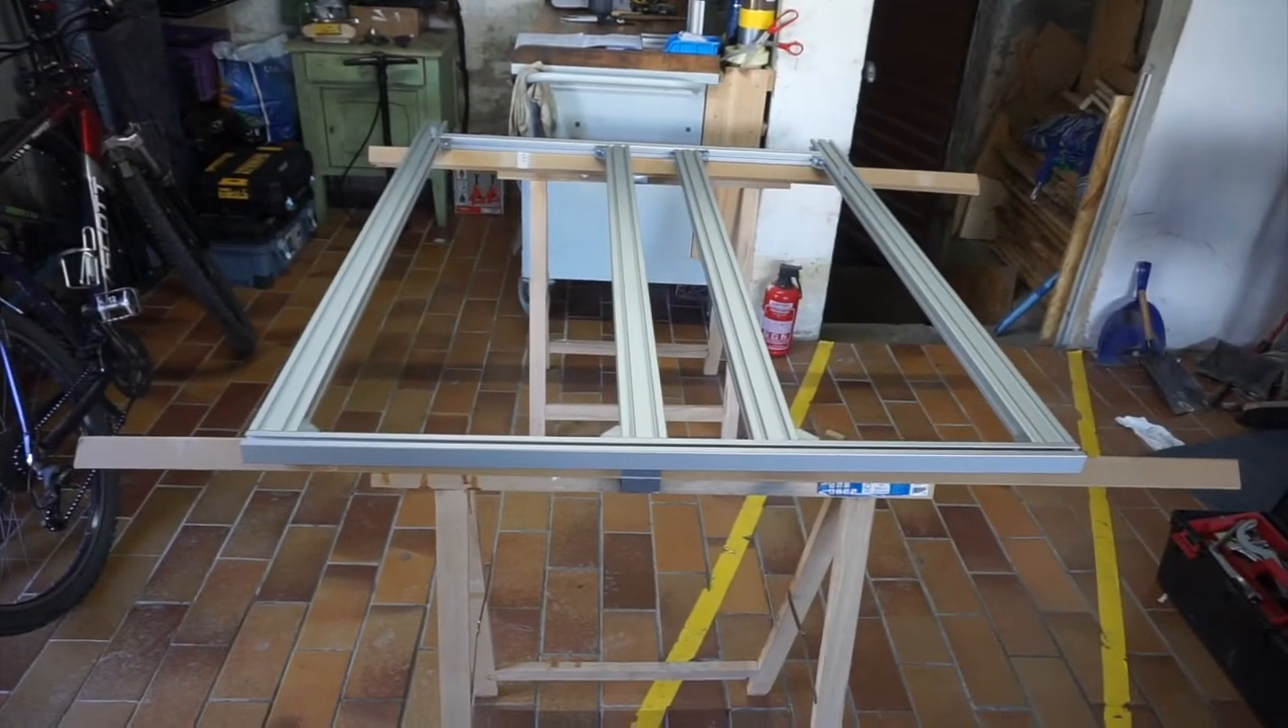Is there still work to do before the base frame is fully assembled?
No.